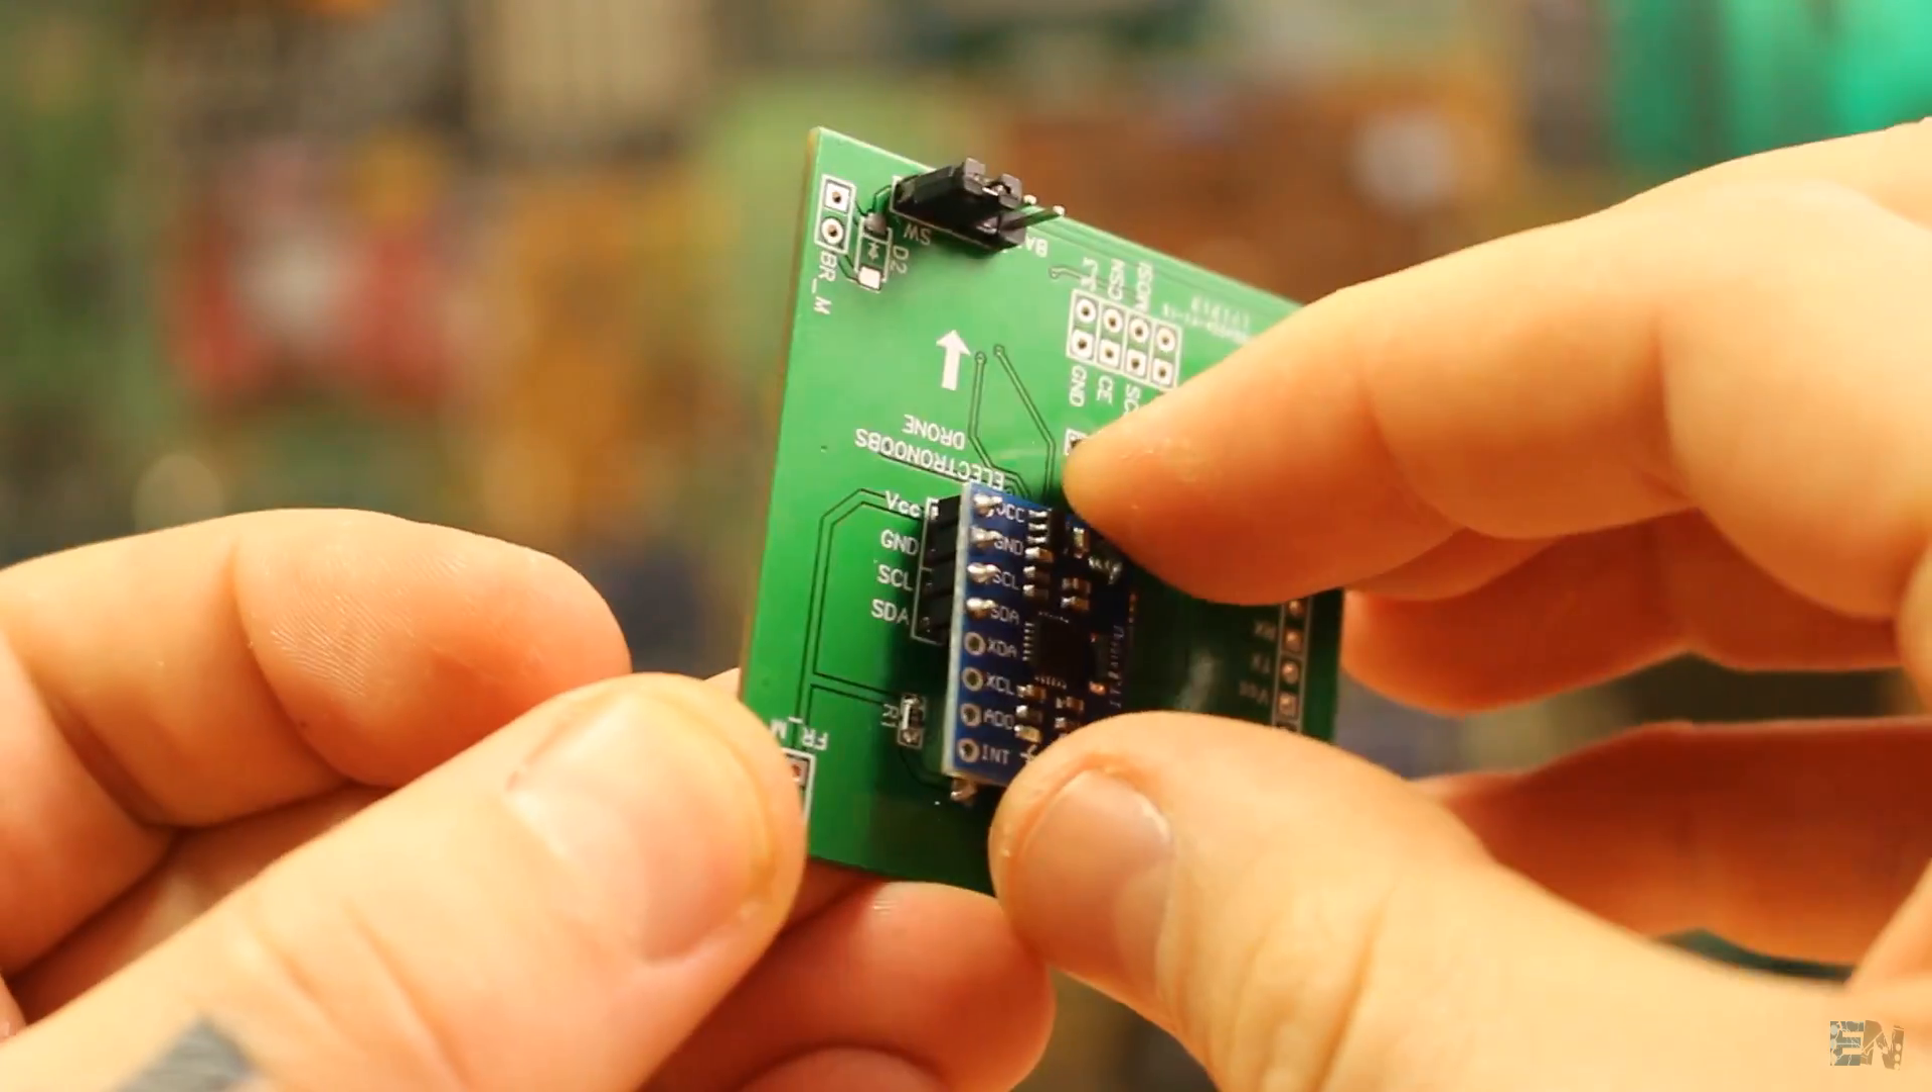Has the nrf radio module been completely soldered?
No.